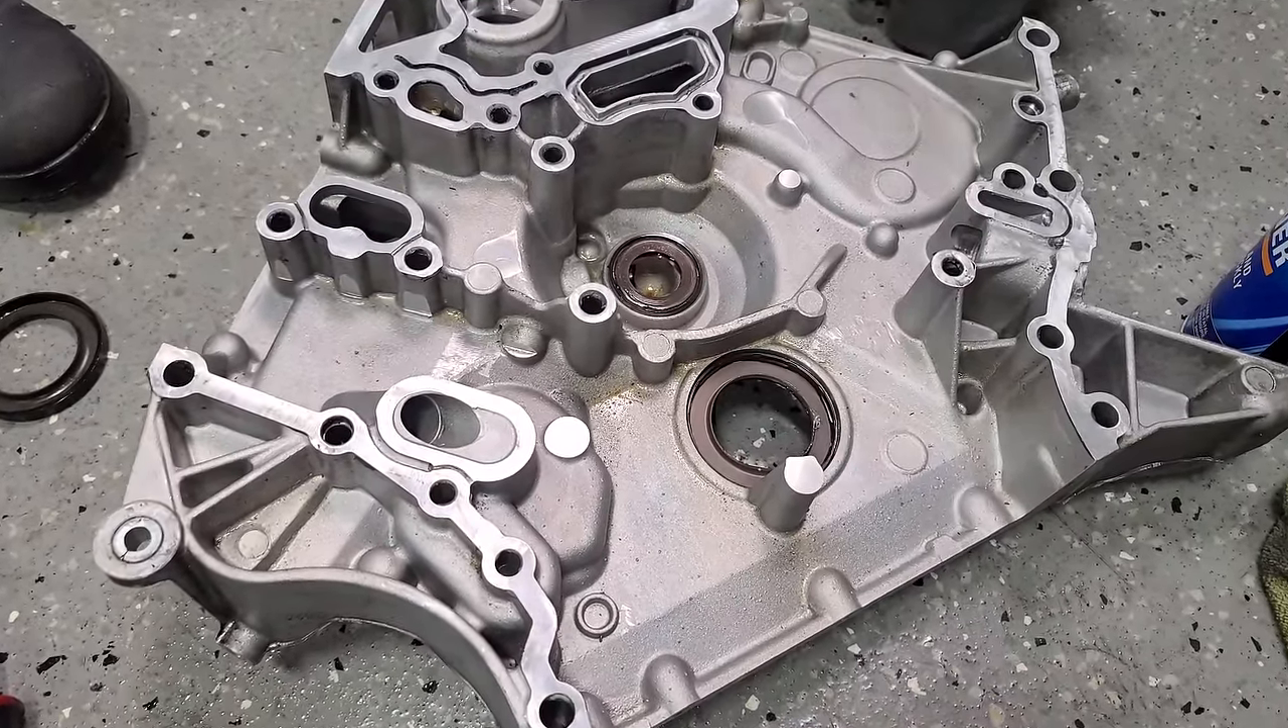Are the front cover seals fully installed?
Yes.